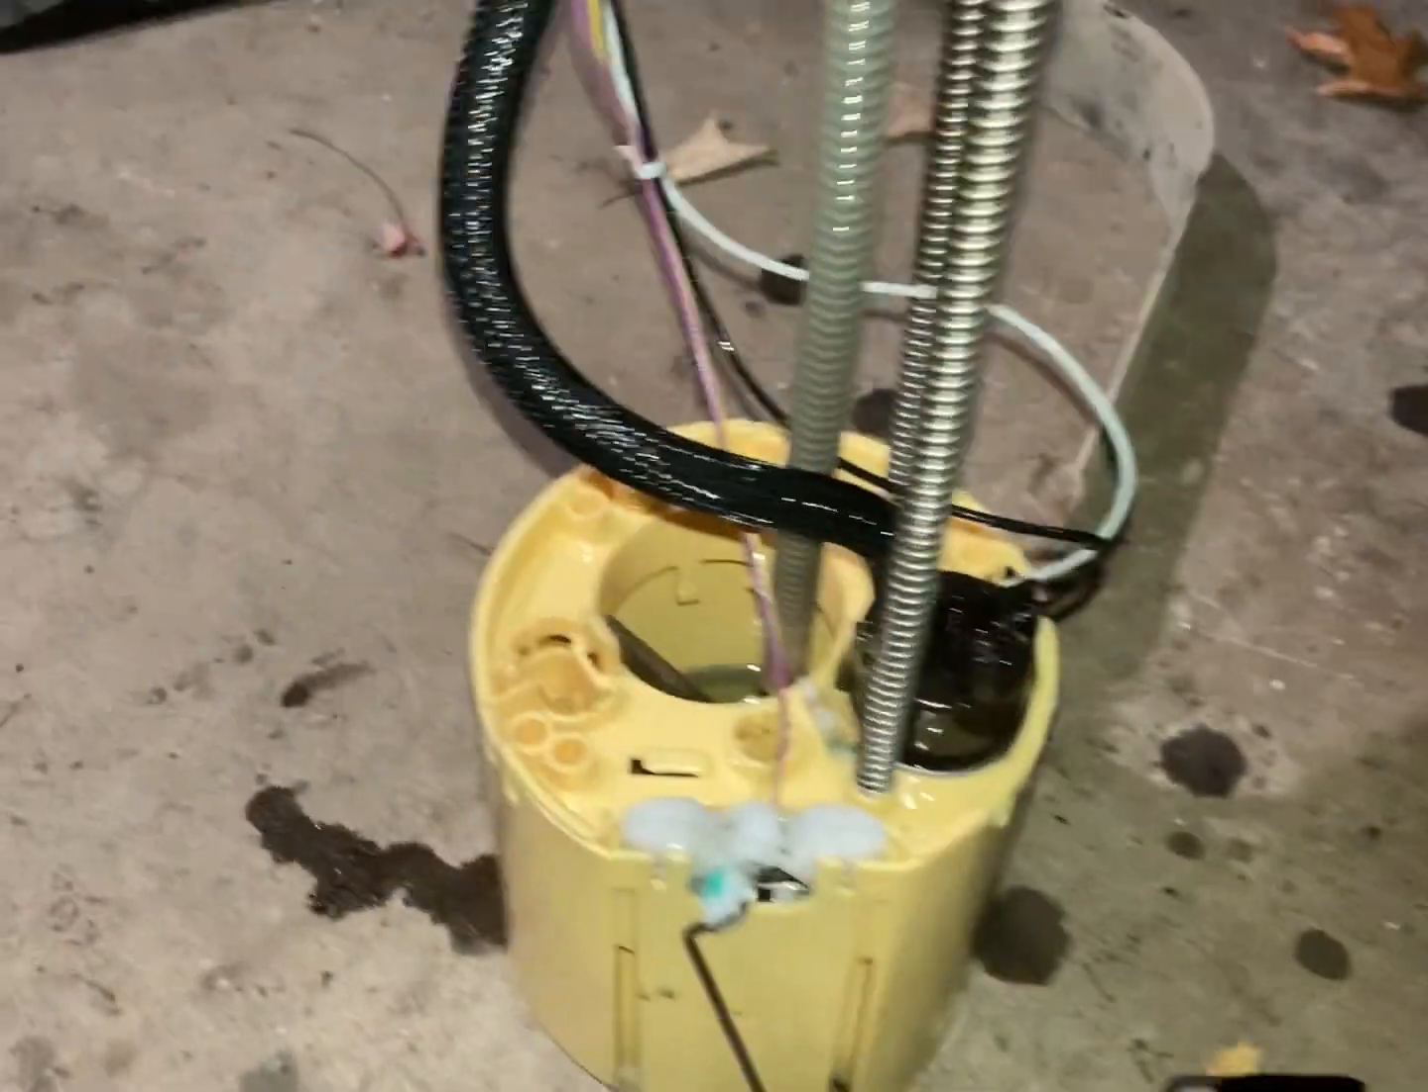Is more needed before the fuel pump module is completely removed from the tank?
No.